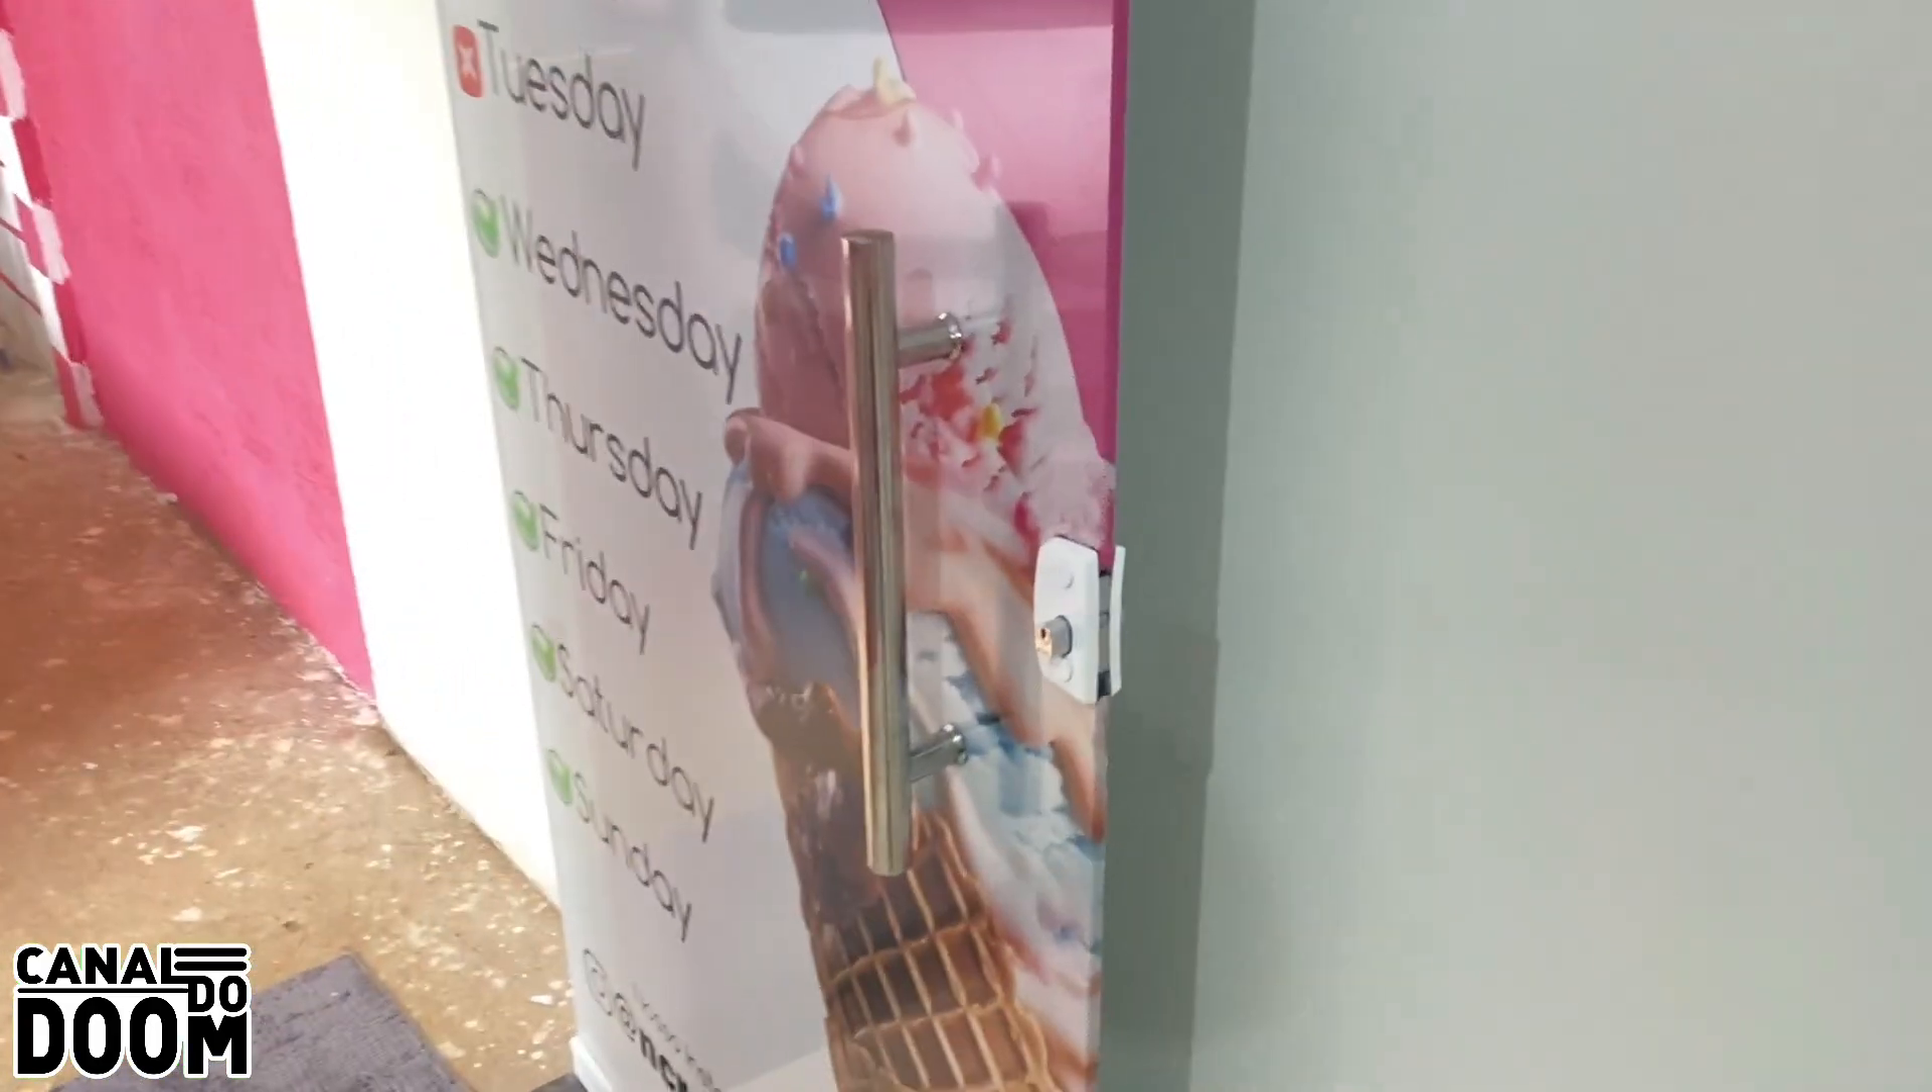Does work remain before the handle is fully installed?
No.